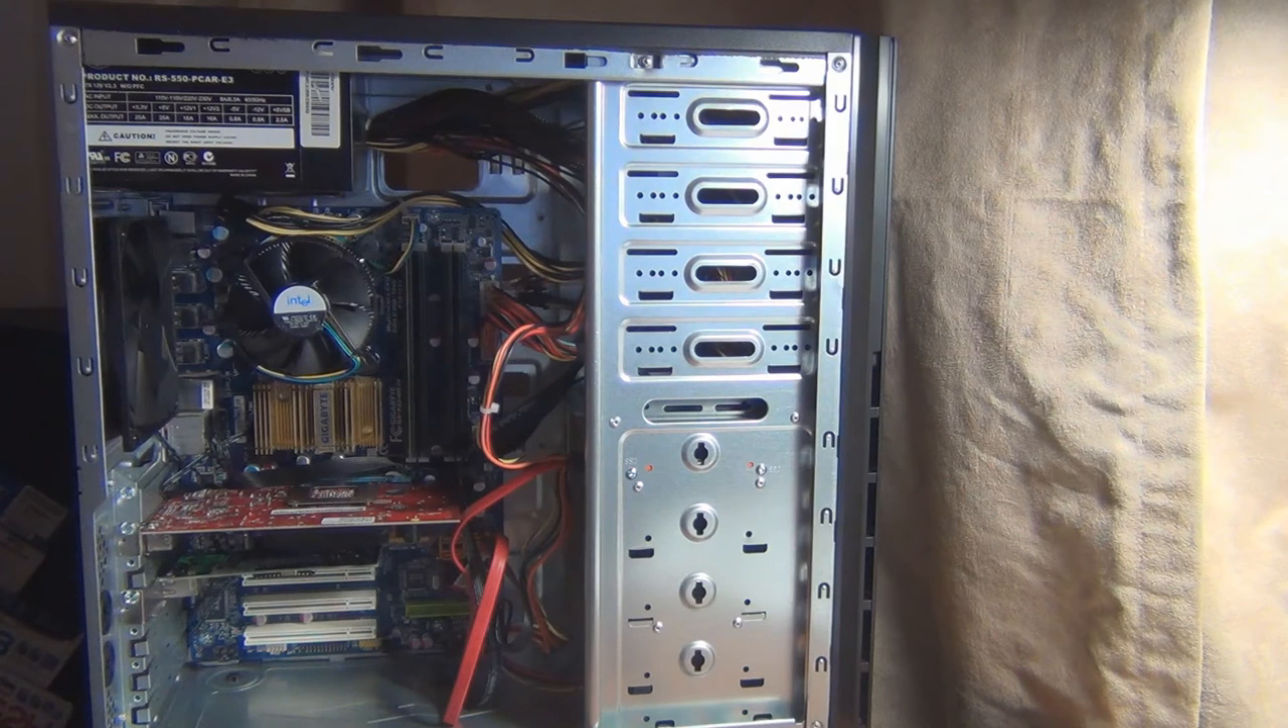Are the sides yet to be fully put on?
Yes.